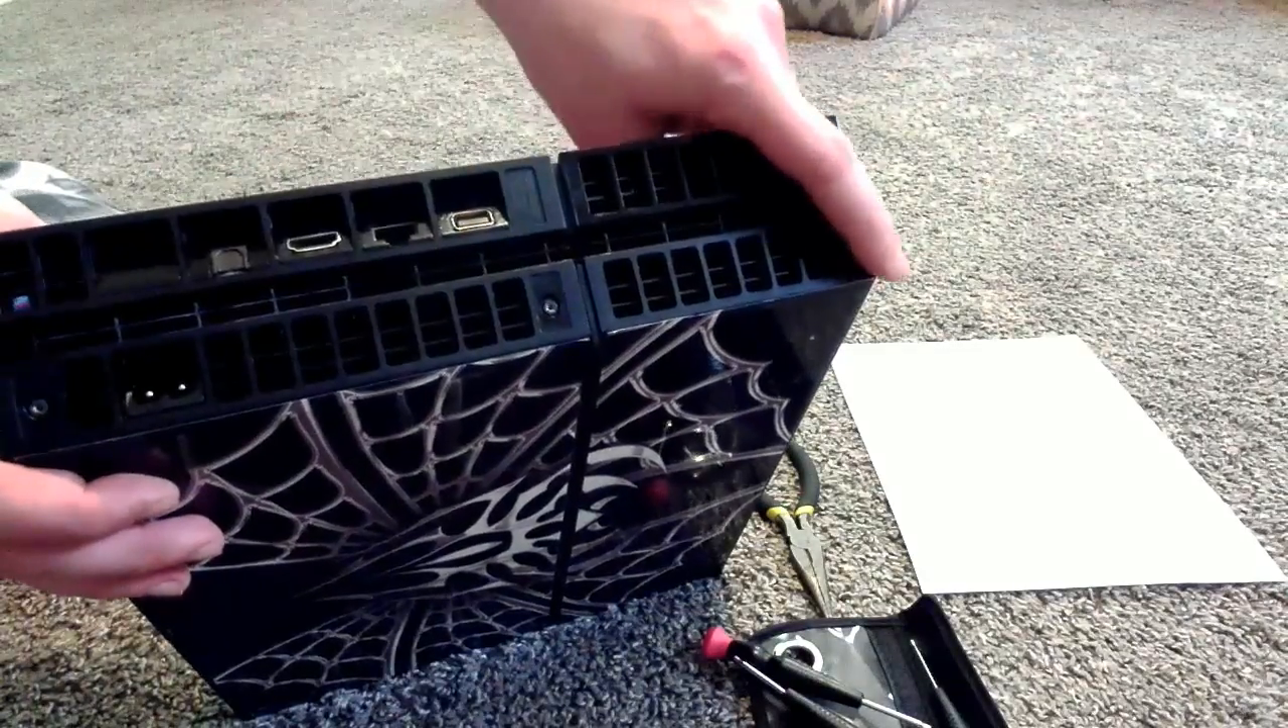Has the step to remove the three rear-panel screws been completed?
No.